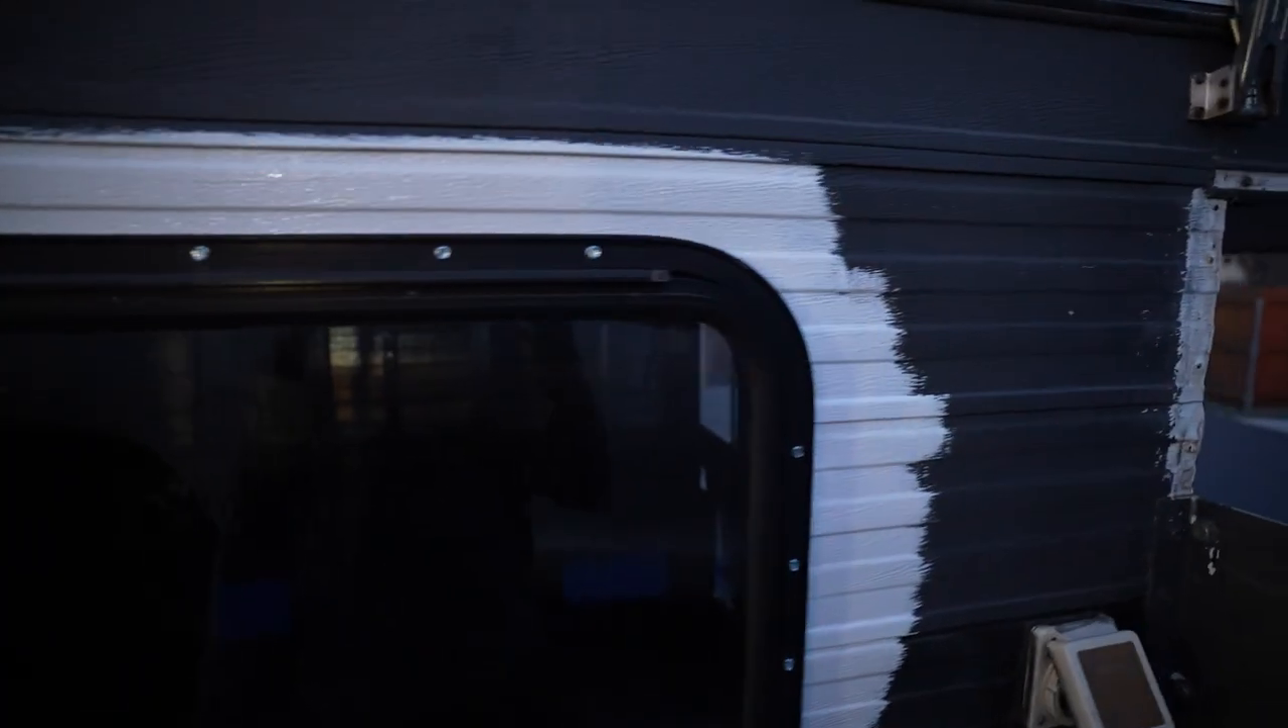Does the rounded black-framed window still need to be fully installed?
No.